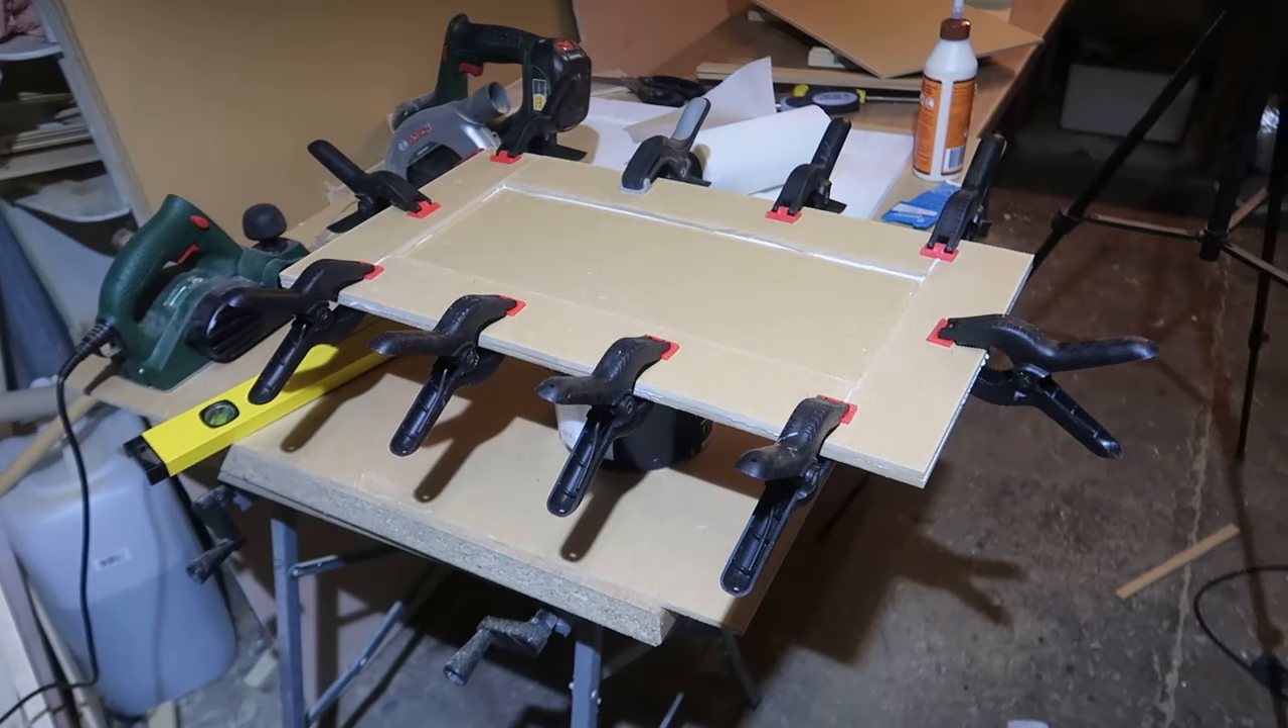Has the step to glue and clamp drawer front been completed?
Yes.